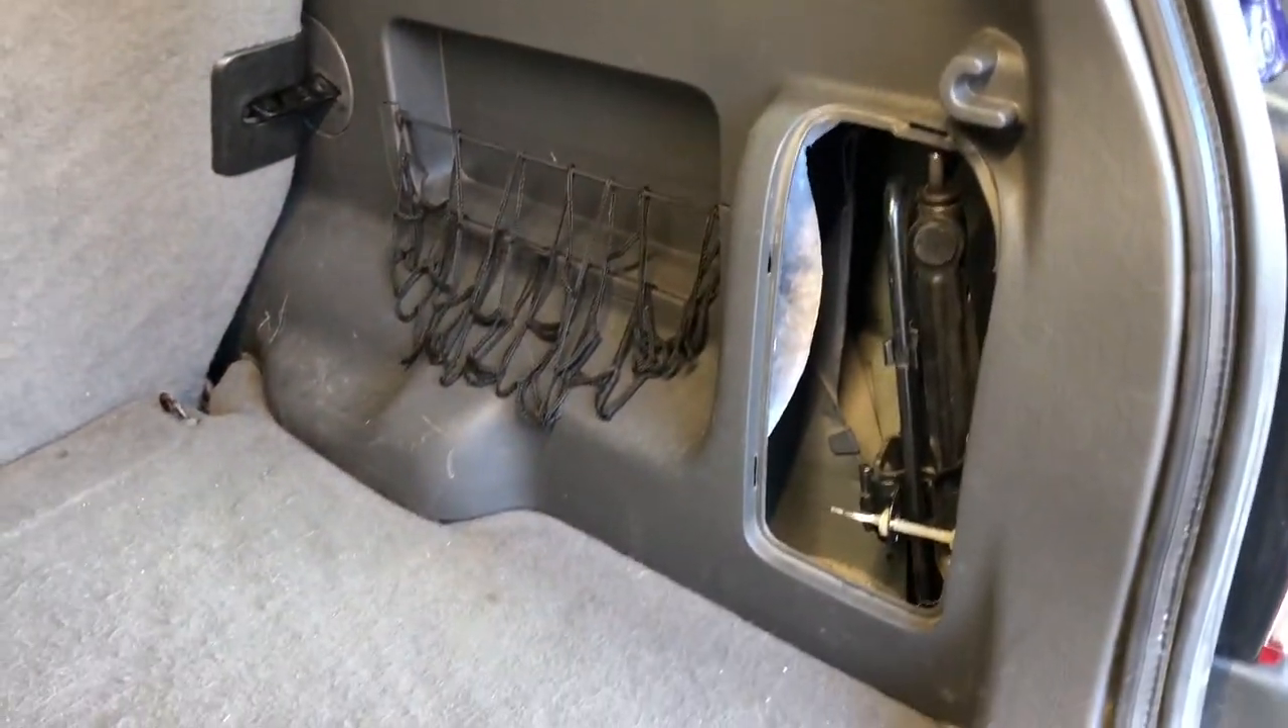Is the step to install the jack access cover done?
No.